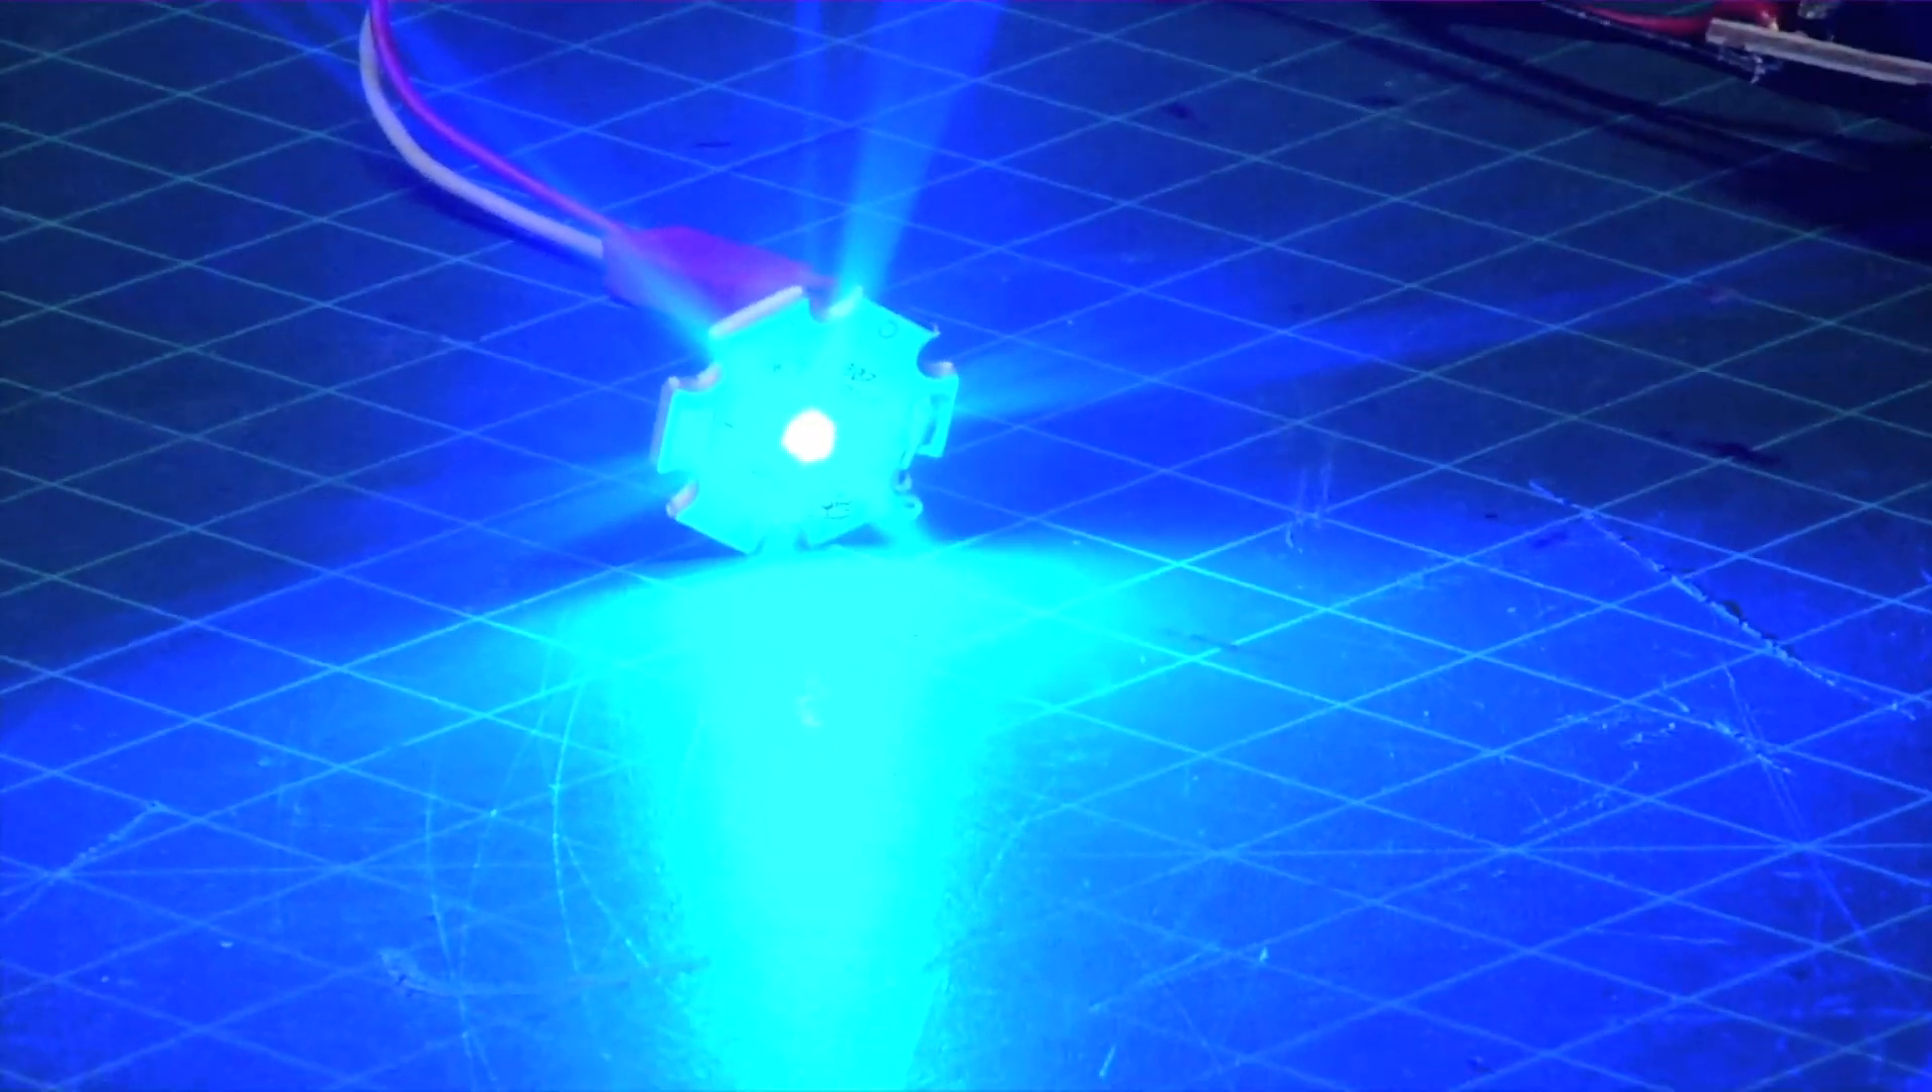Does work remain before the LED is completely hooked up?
No.